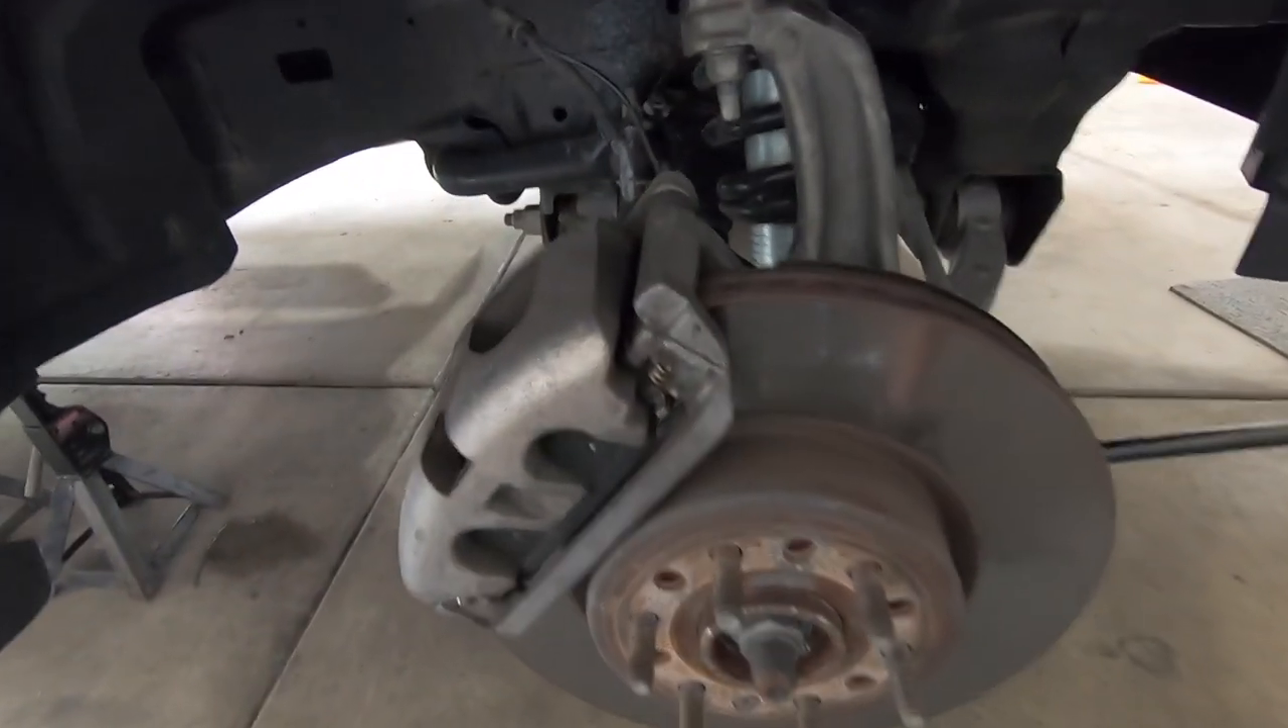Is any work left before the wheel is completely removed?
No.